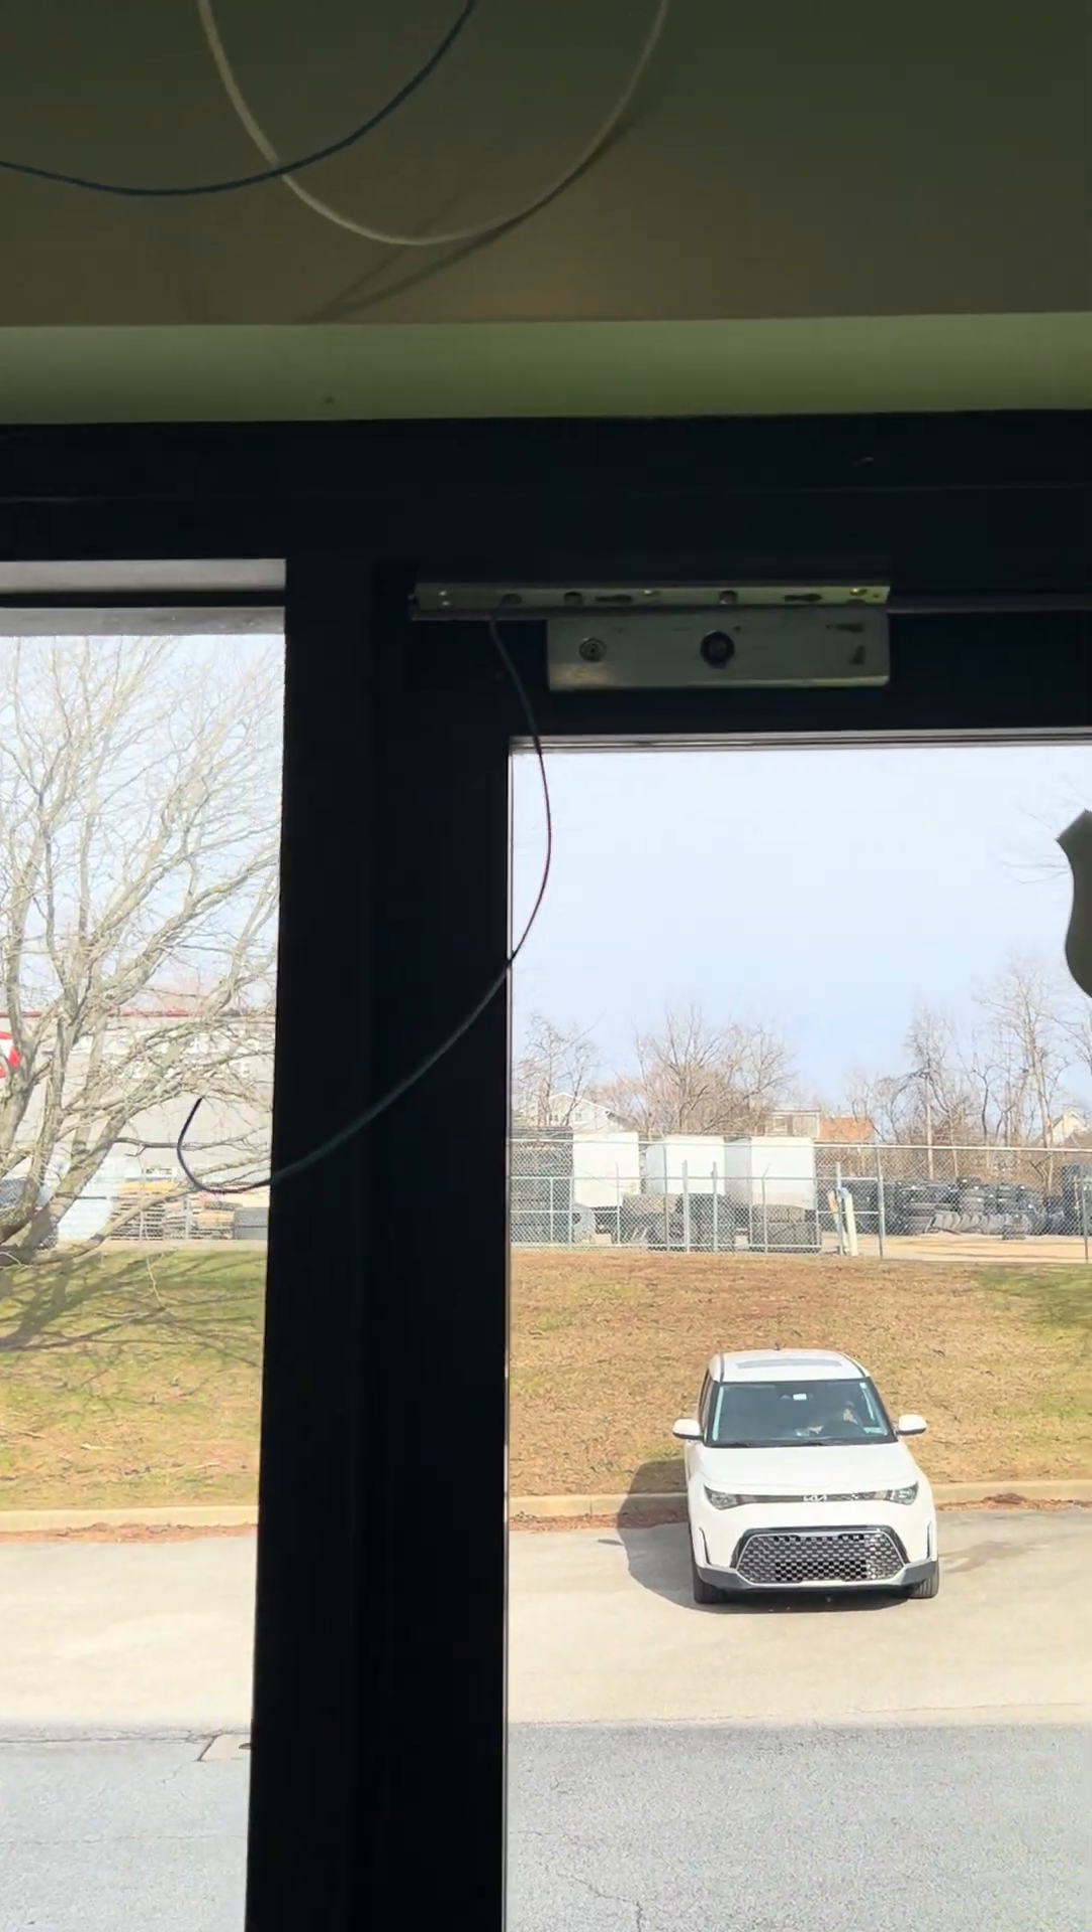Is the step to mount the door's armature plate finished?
Yes.